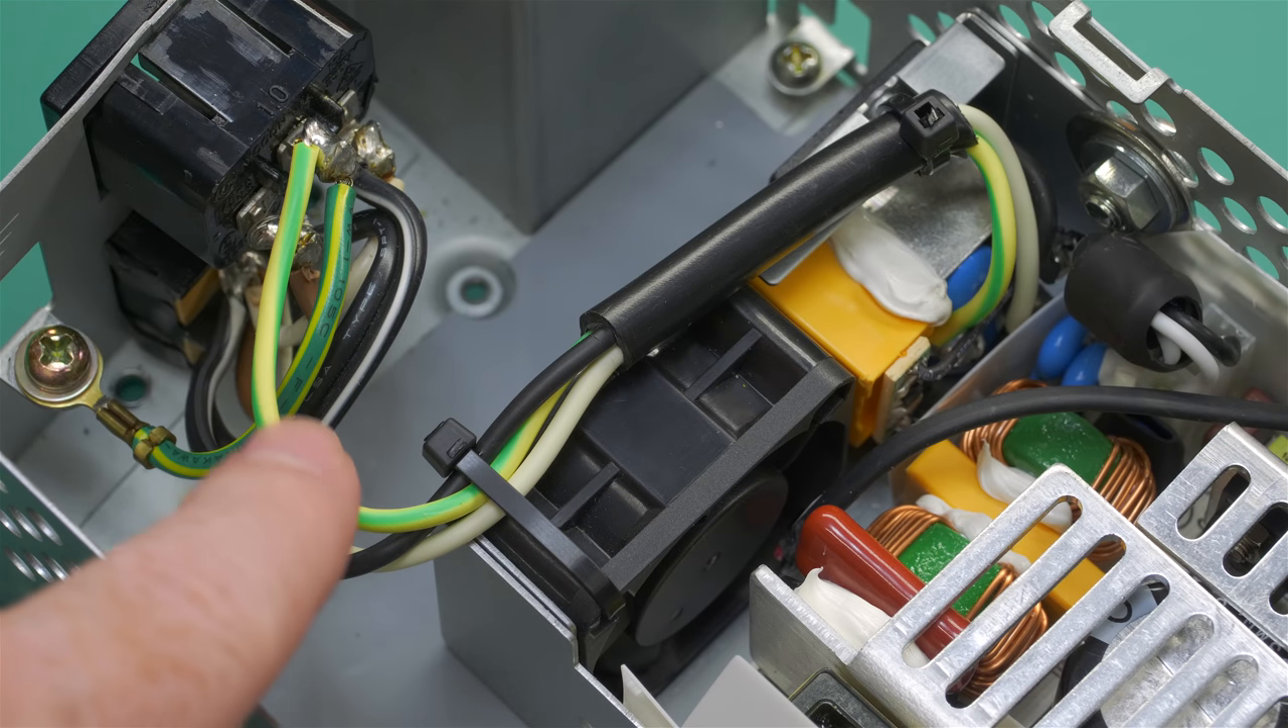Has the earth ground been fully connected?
Yes.